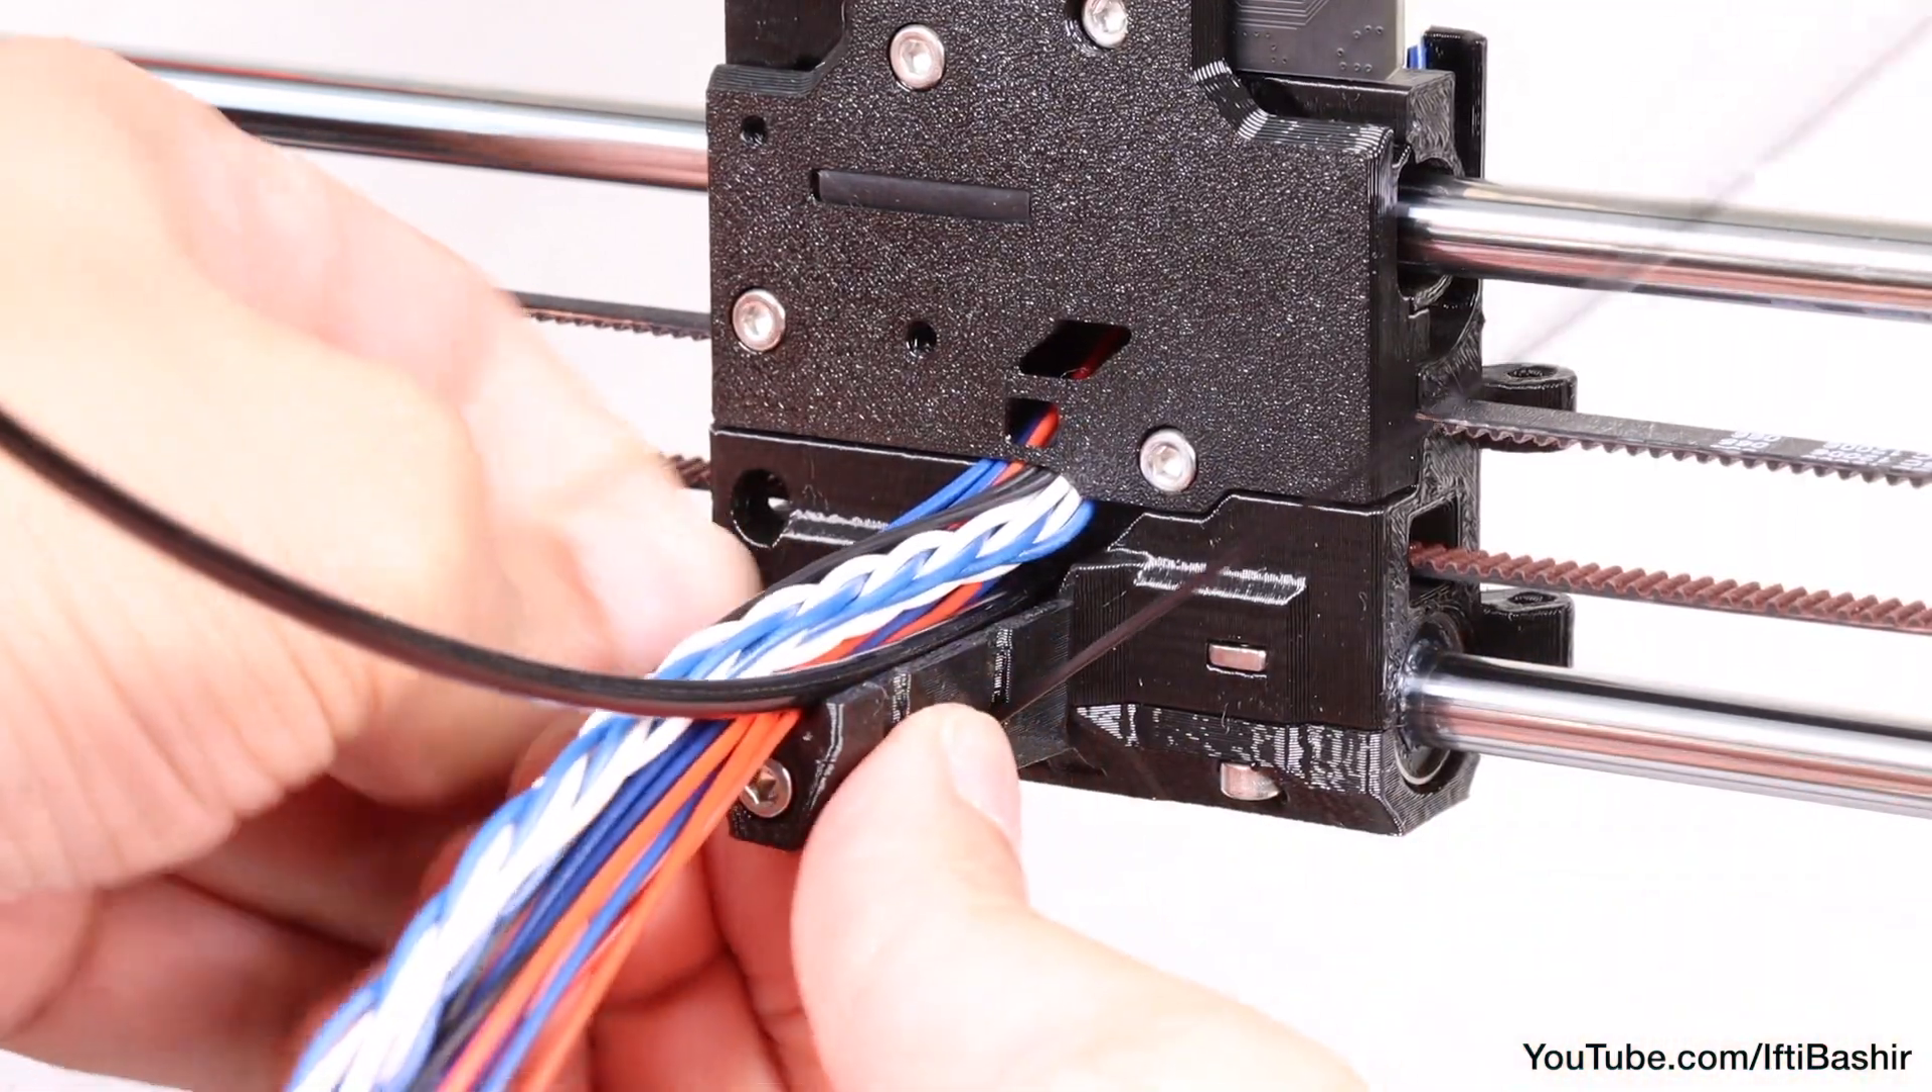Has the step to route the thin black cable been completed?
No.